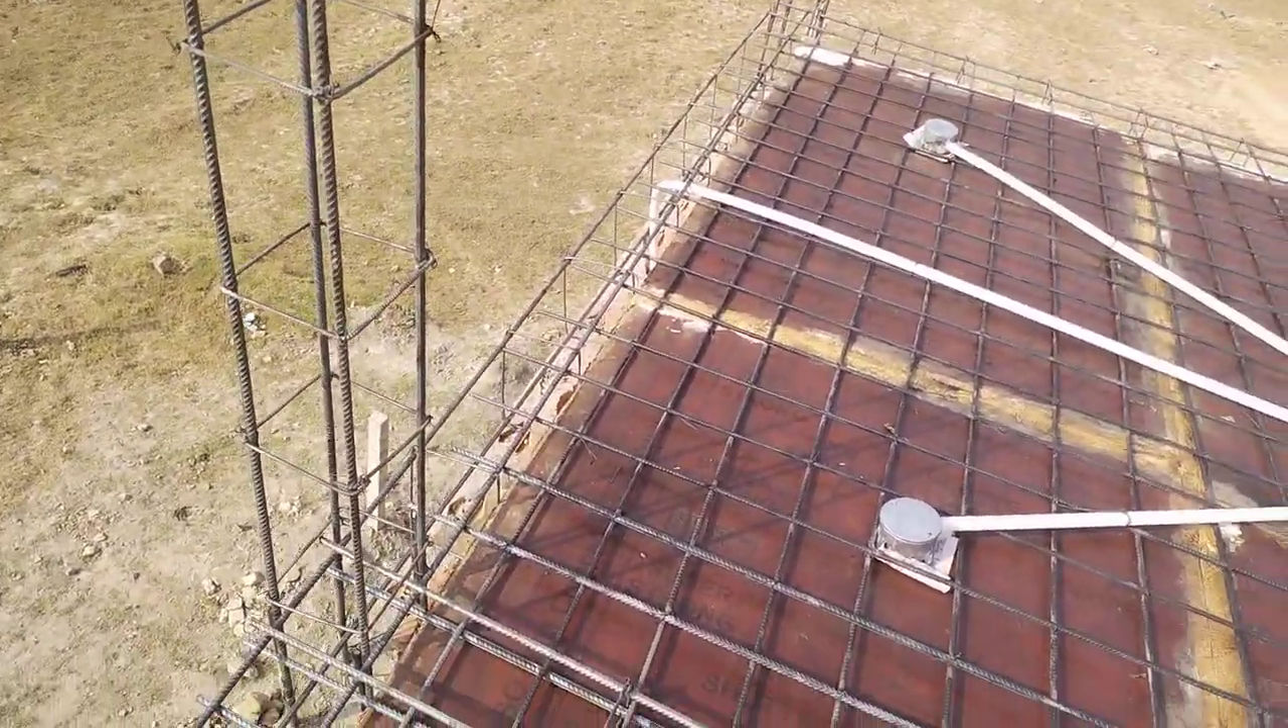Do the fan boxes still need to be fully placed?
No.